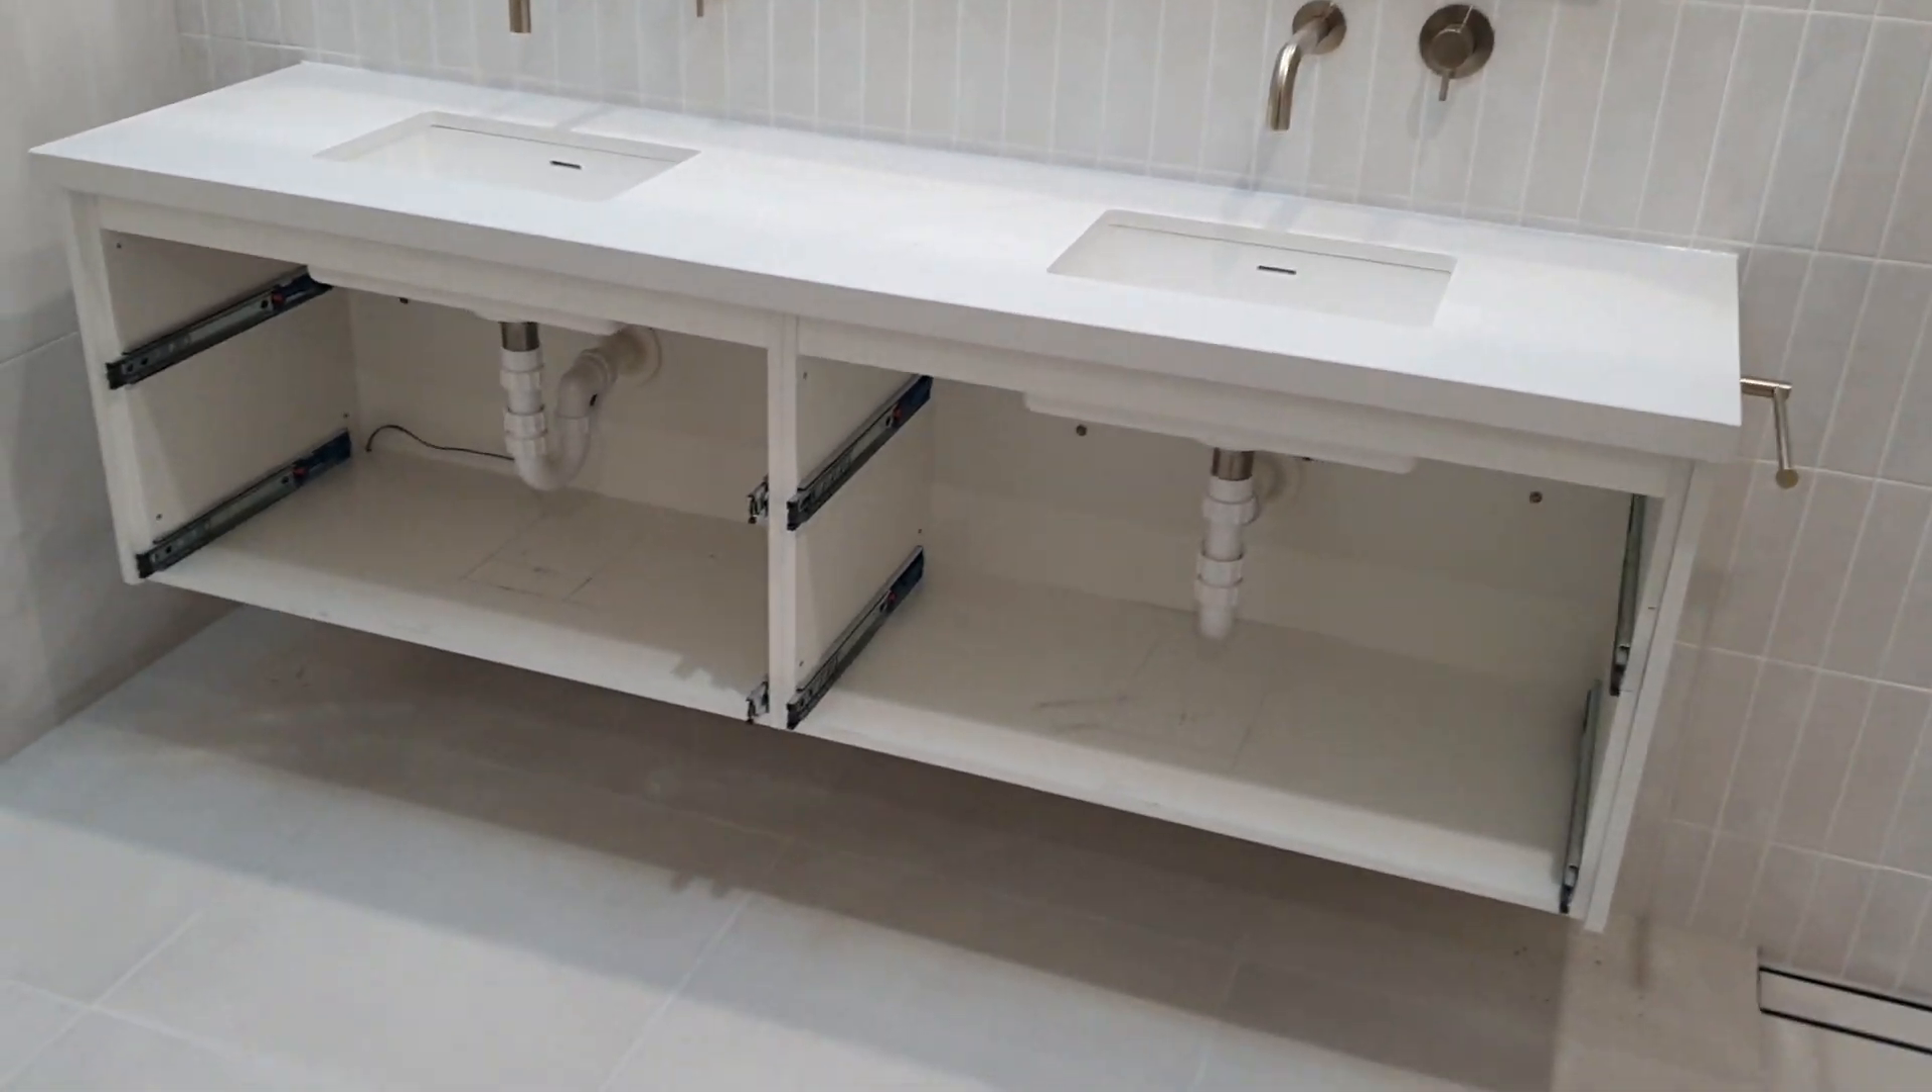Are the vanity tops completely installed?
Yes.